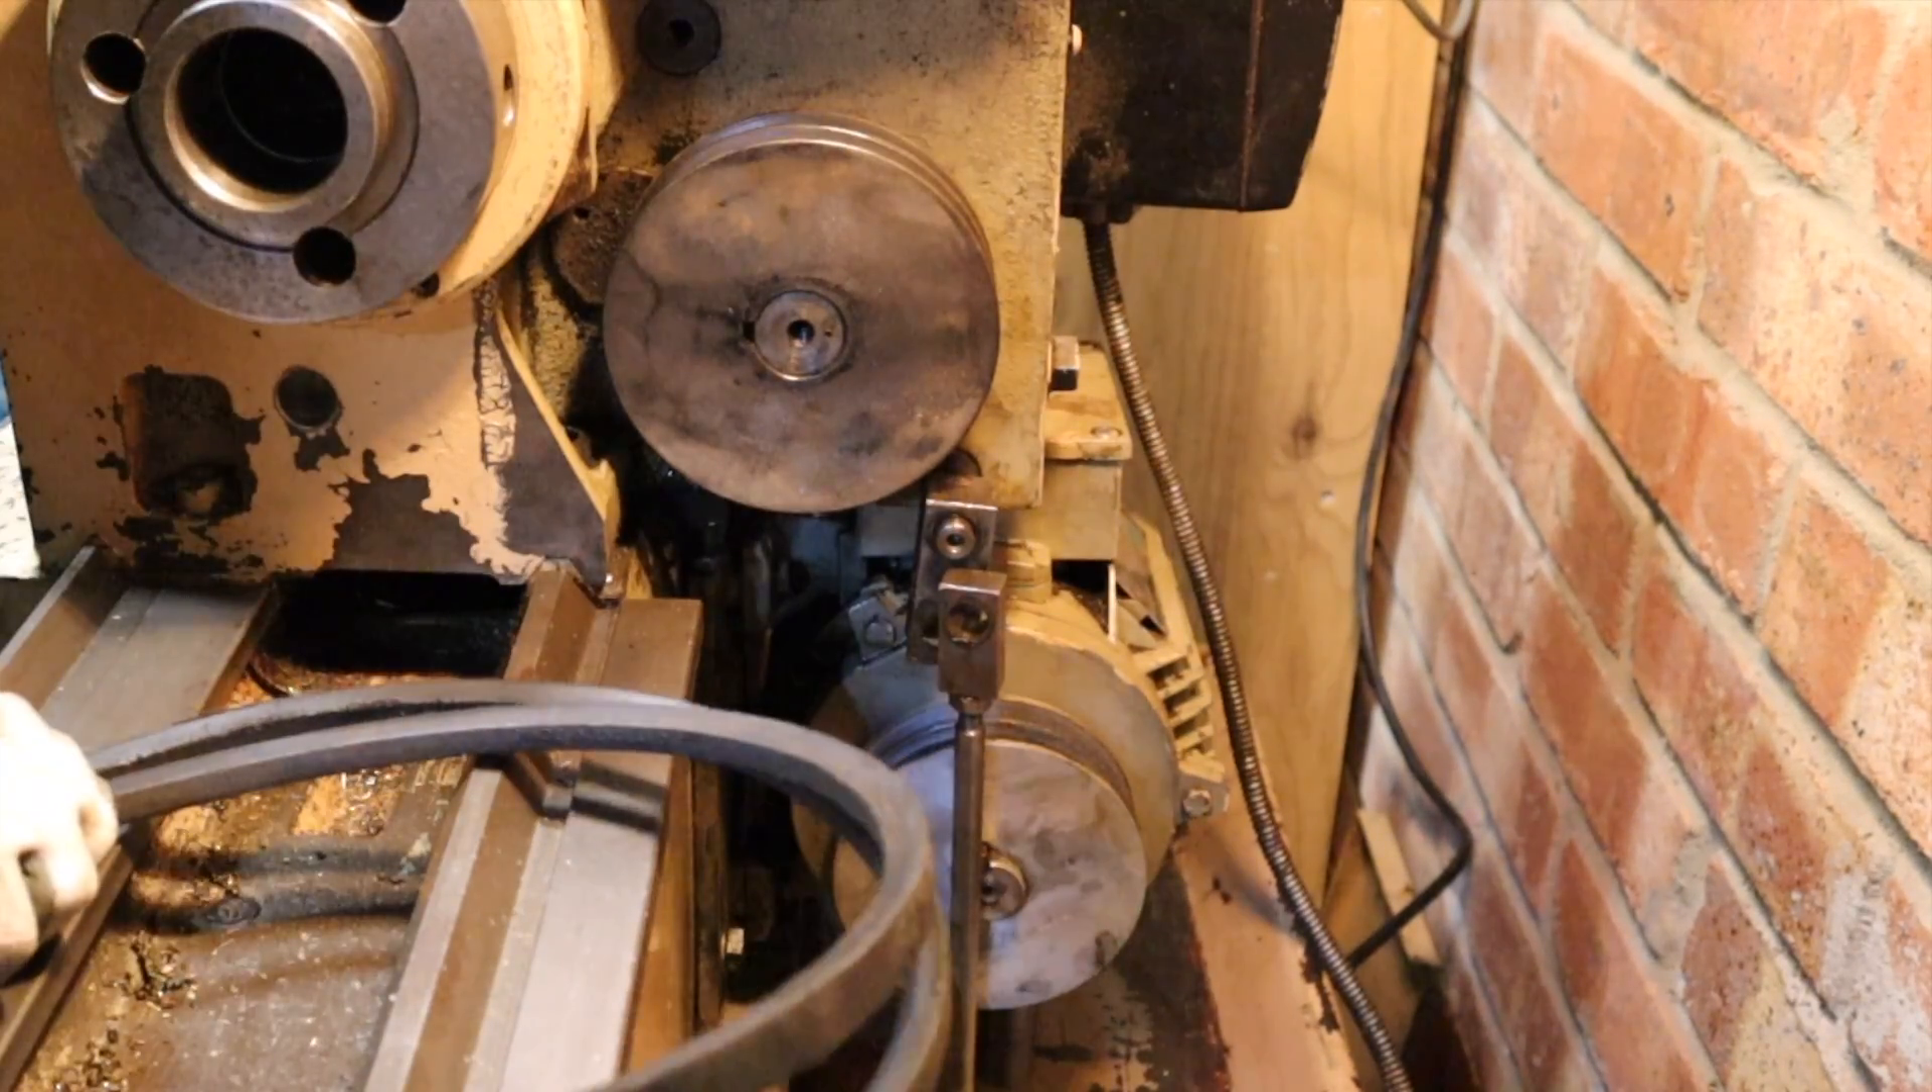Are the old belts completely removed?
Yes.